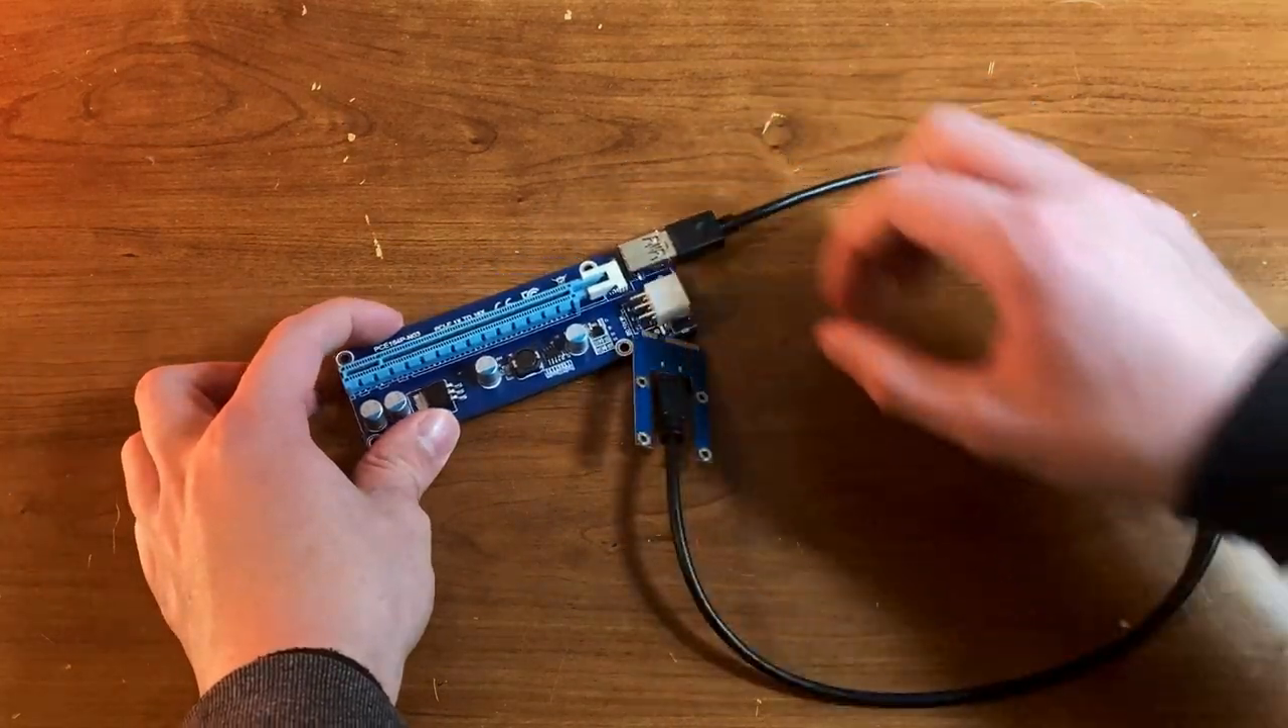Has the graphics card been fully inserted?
No.